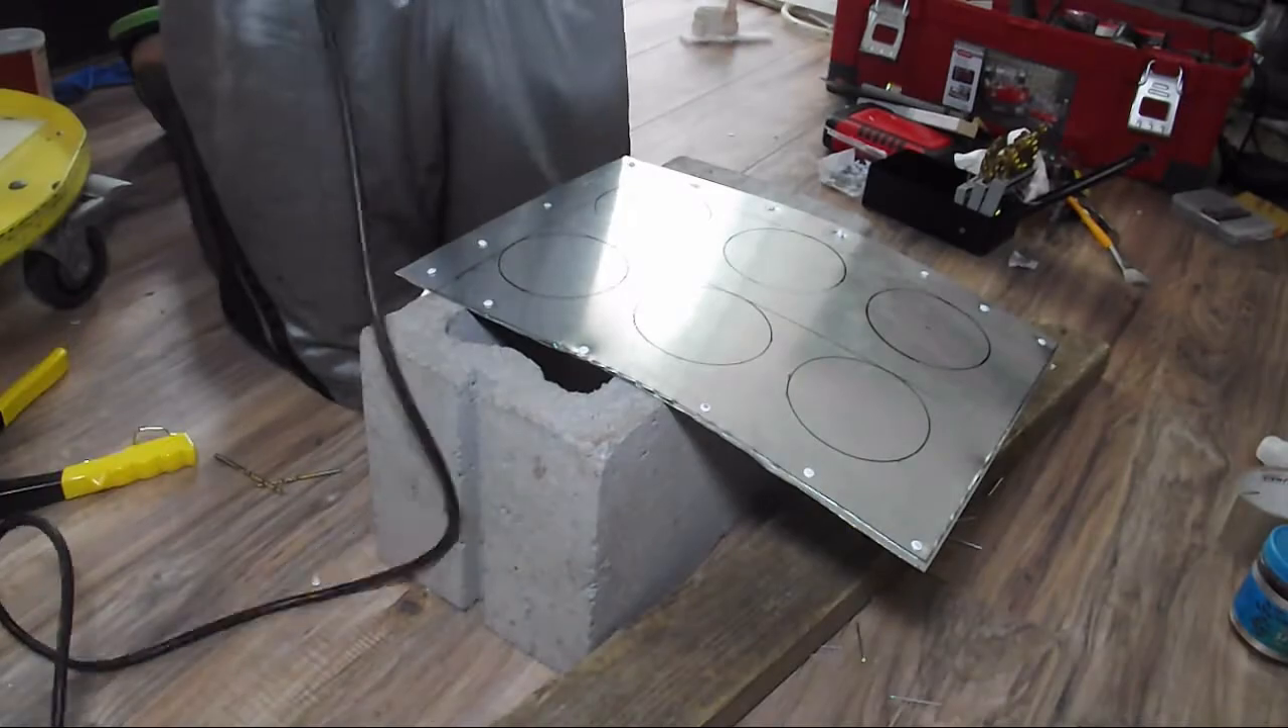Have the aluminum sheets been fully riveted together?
Yes.